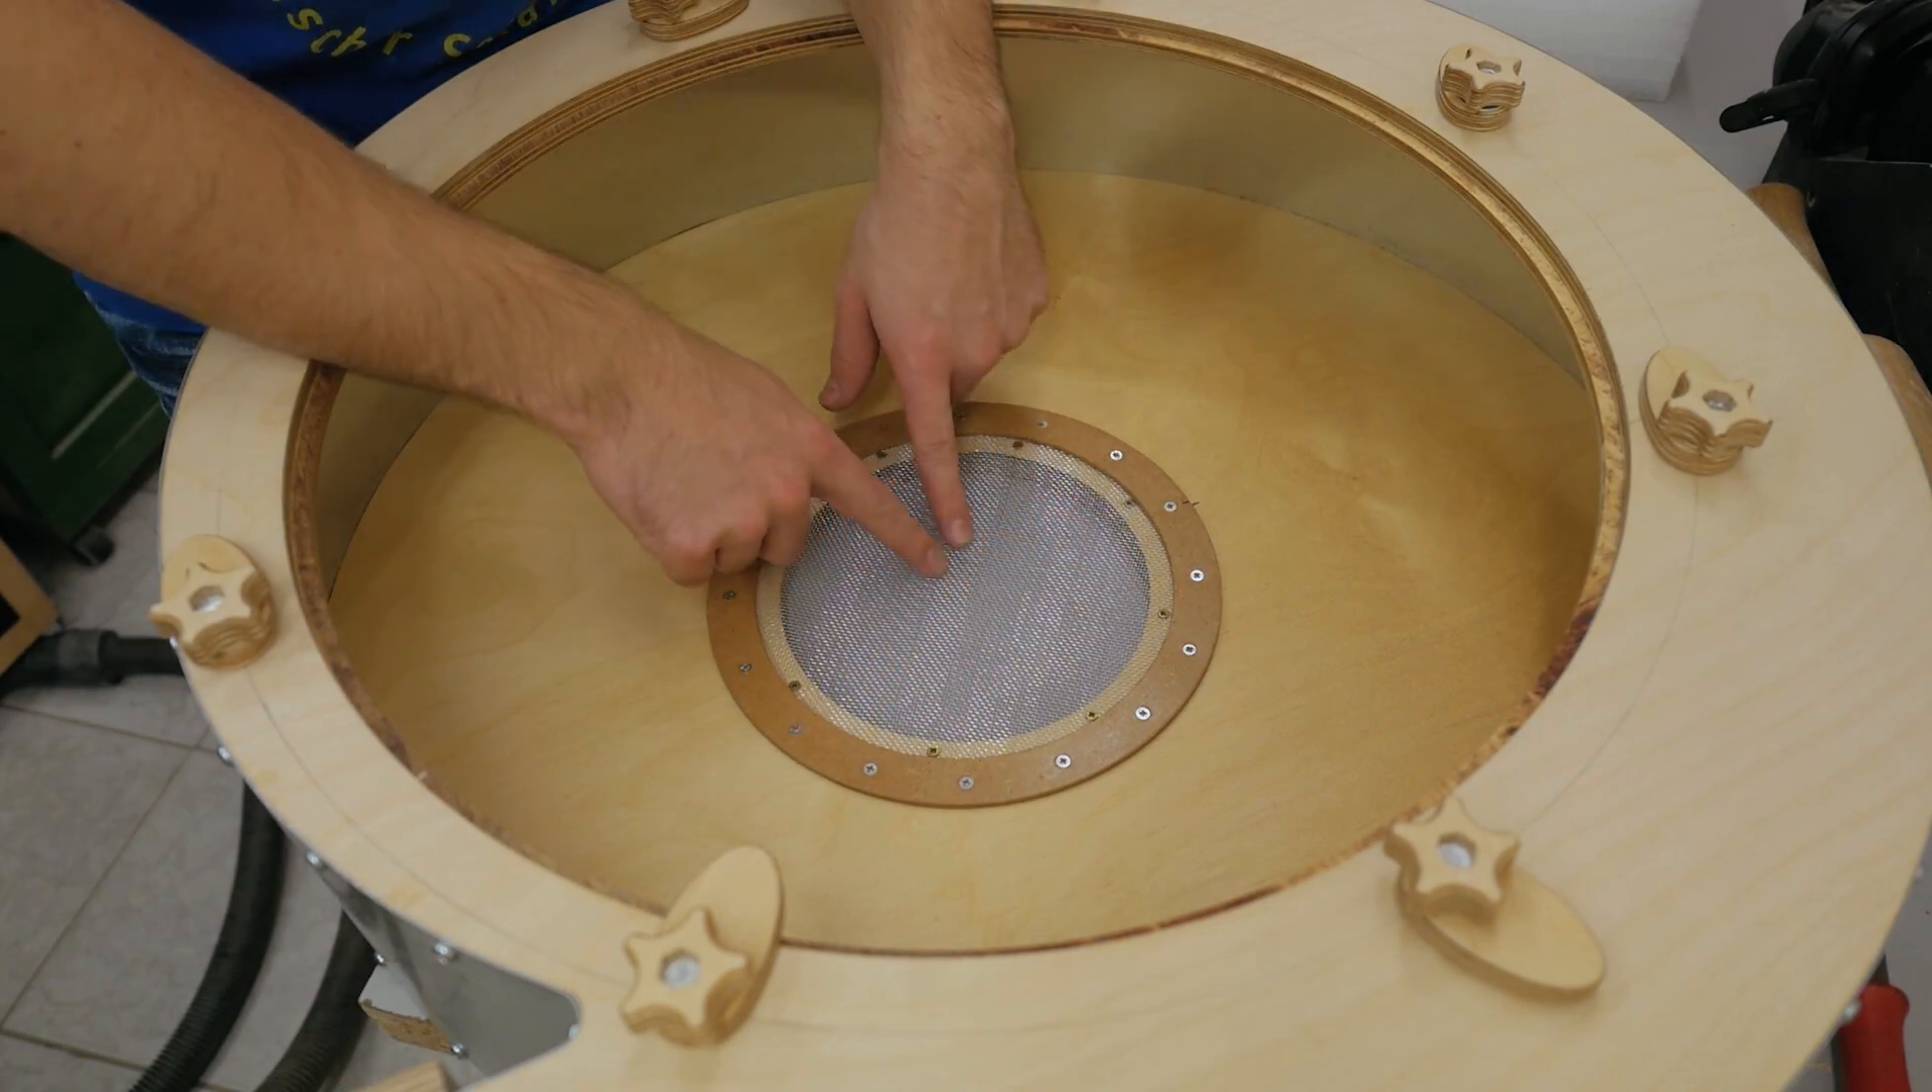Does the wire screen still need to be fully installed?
No.